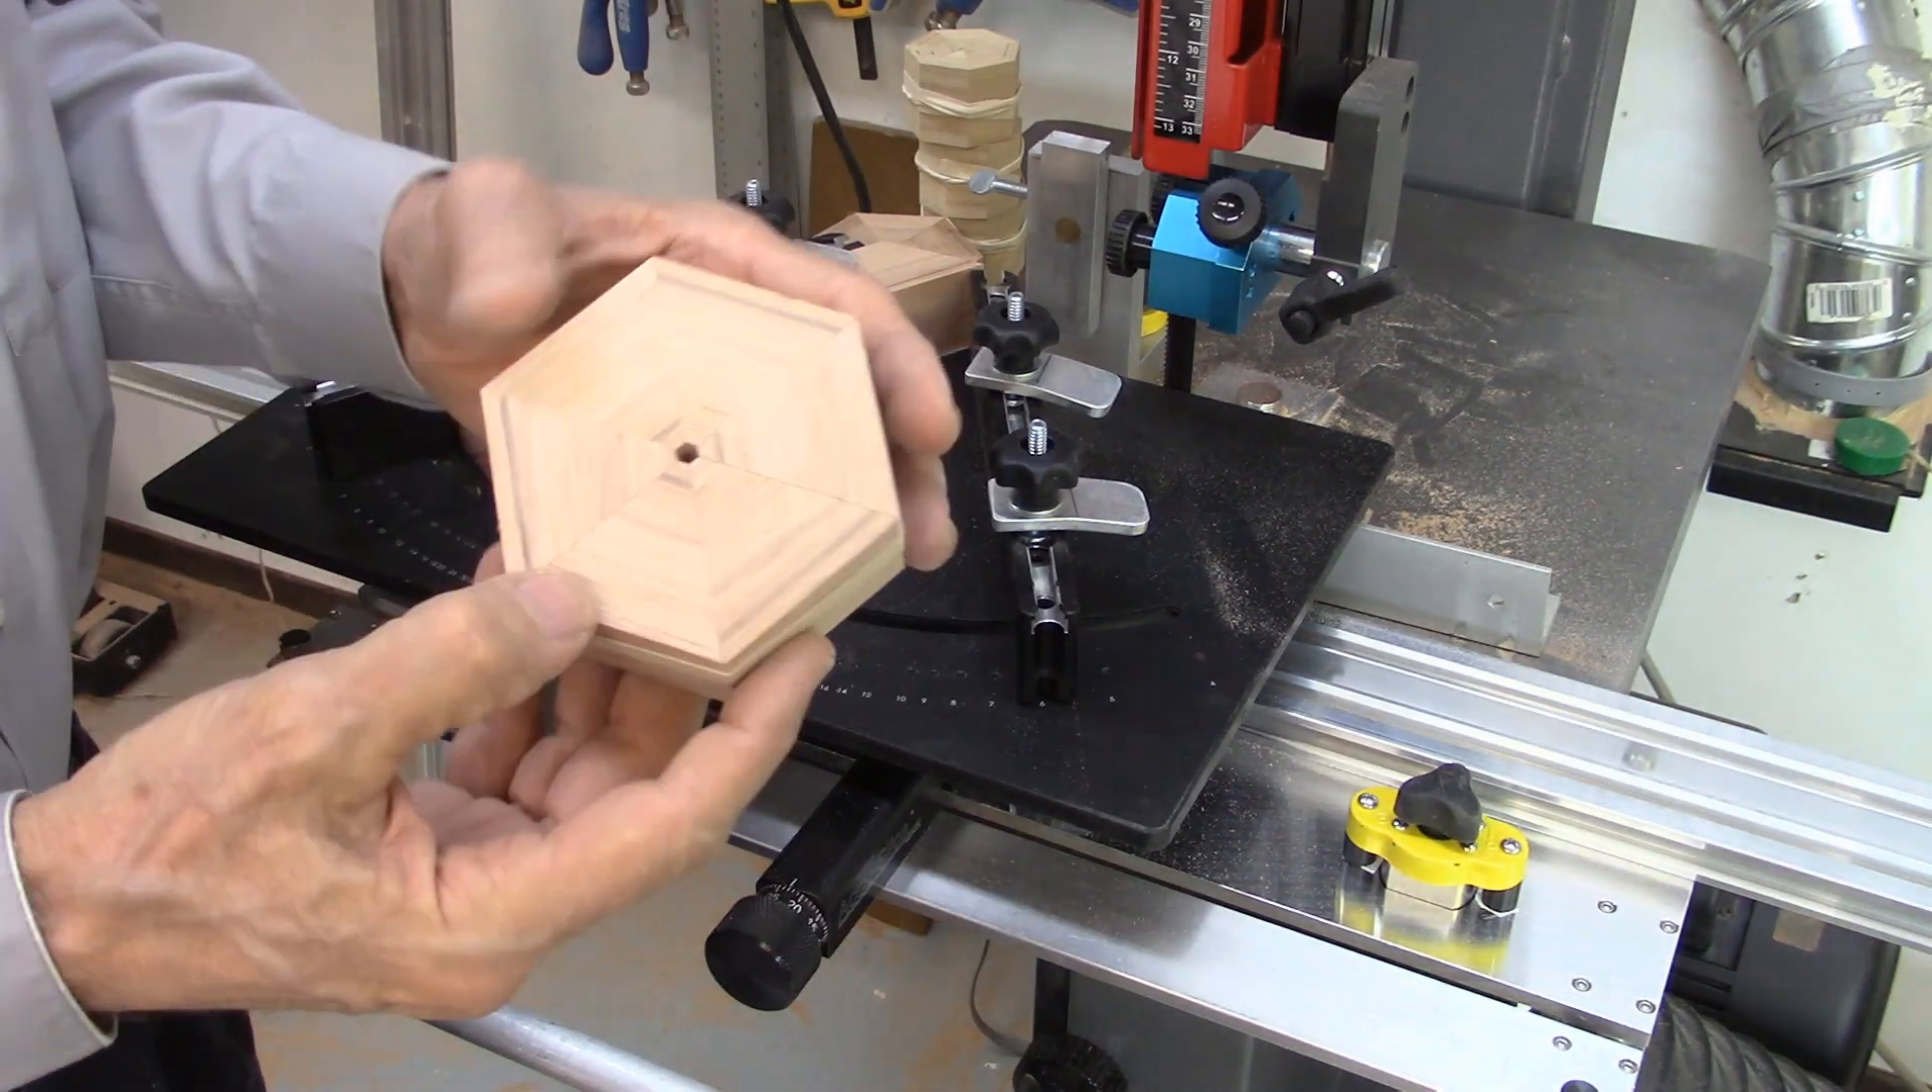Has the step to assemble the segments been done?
Yes.